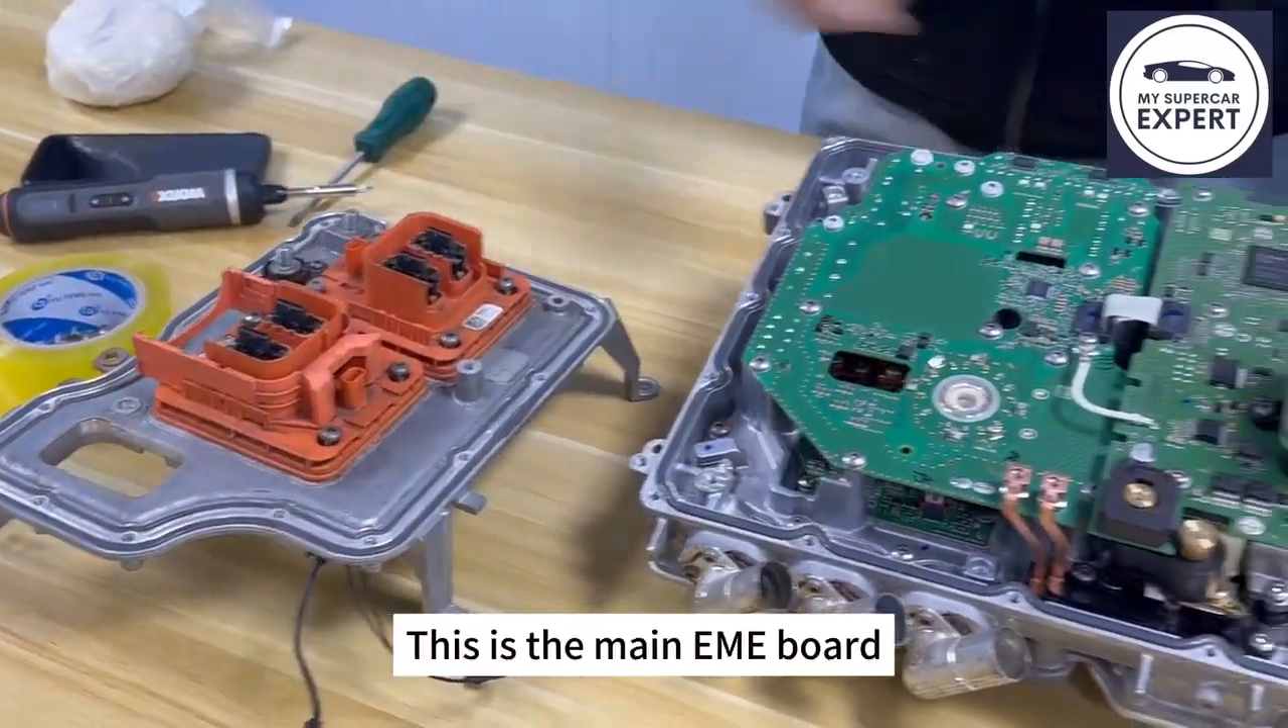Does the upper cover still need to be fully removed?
No.